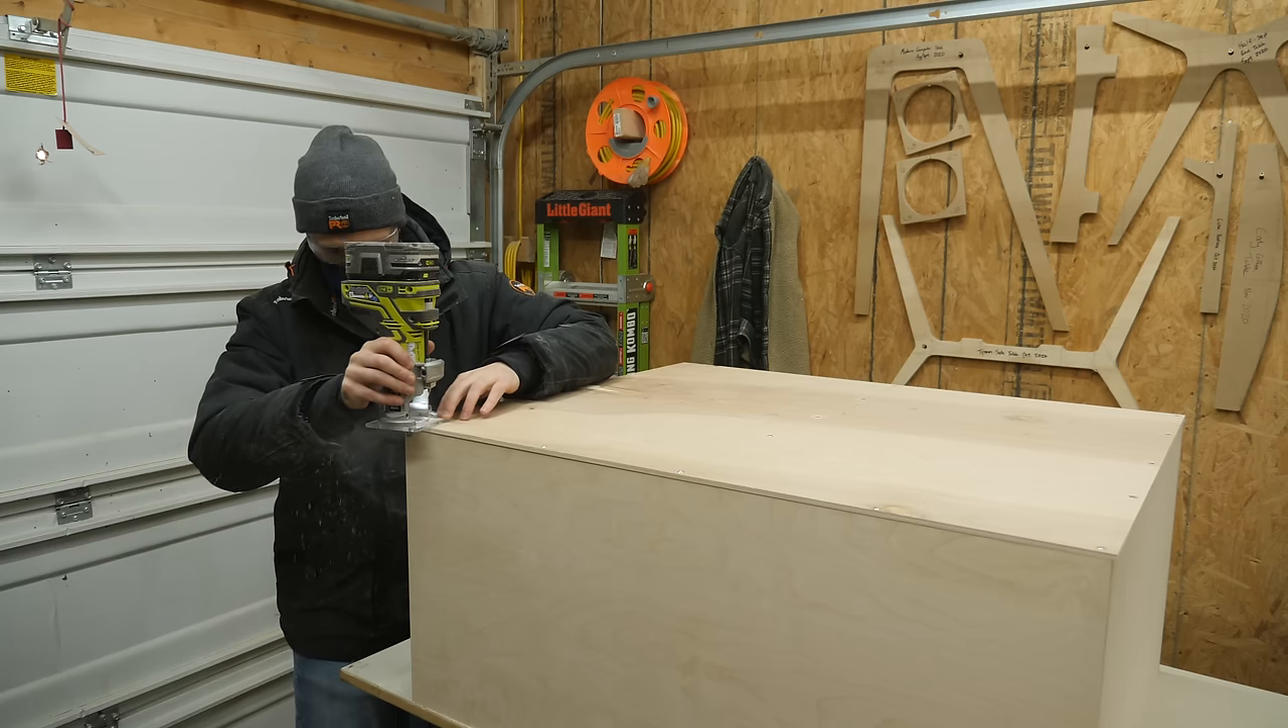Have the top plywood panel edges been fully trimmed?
No.